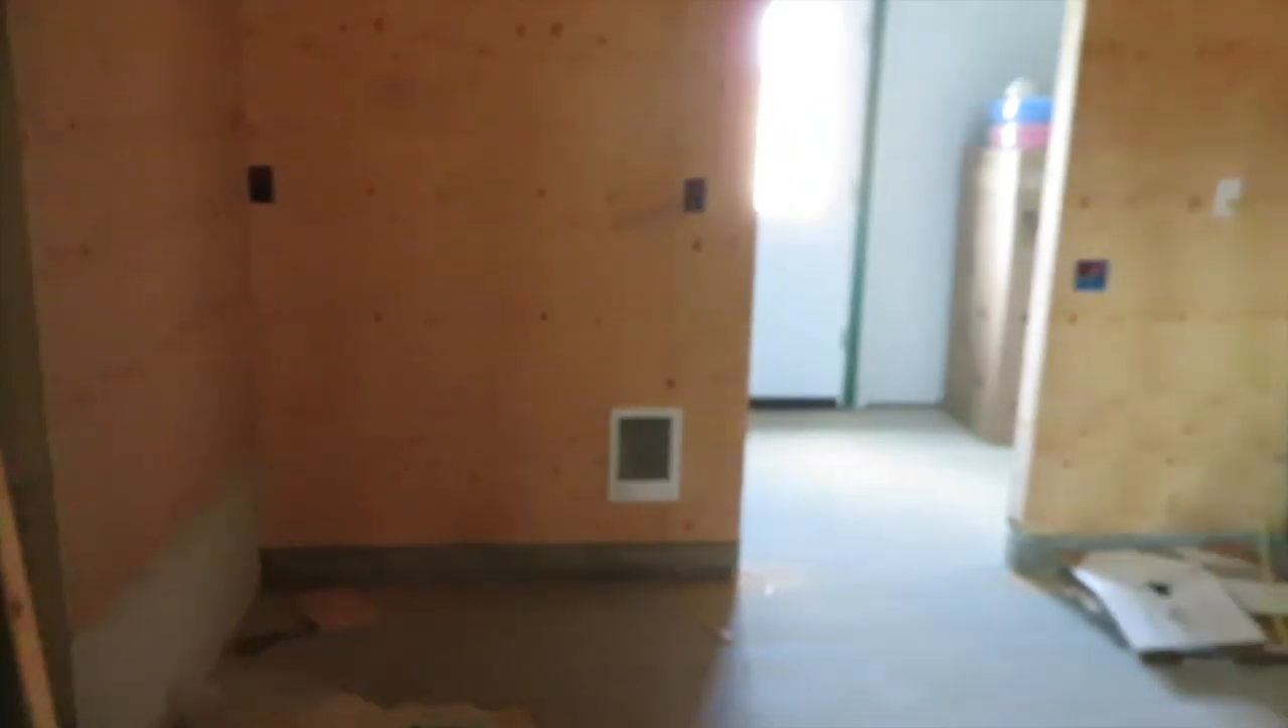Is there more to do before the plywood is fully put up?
No.